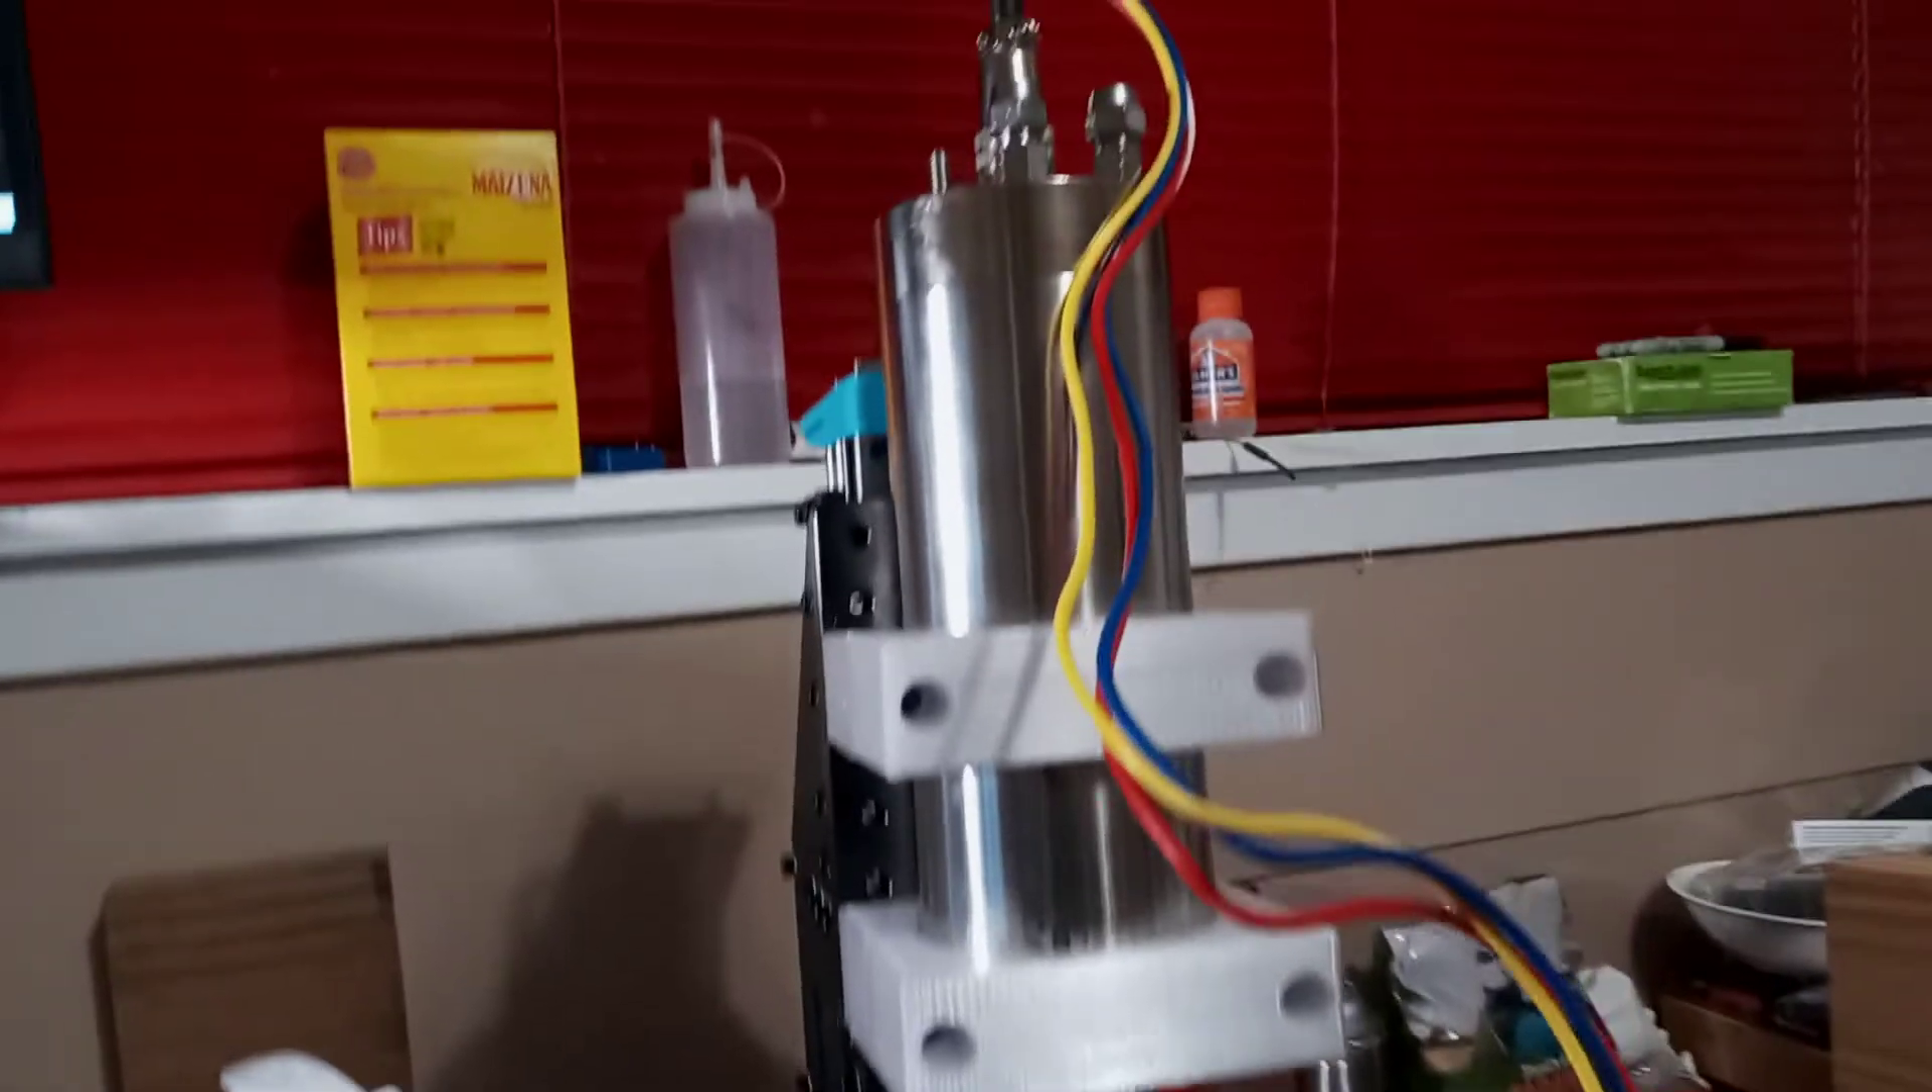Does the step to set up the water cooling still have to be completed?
Yes.